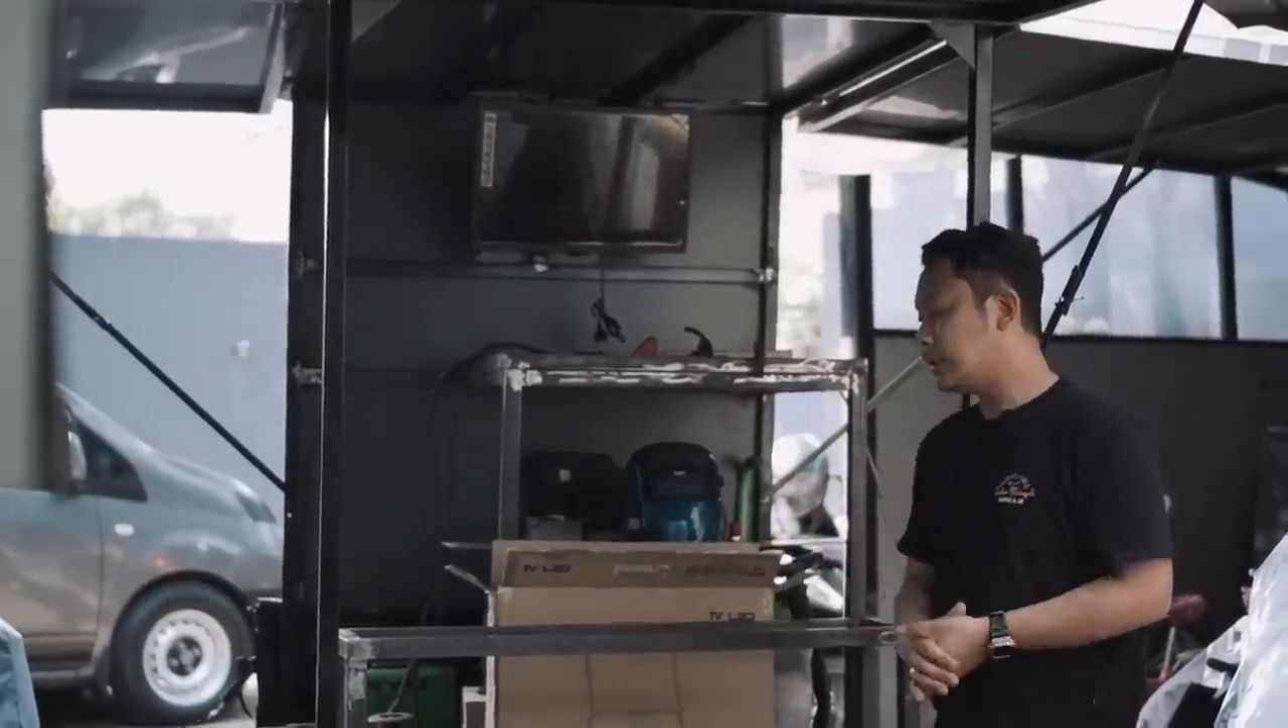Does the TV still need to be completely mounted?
No.